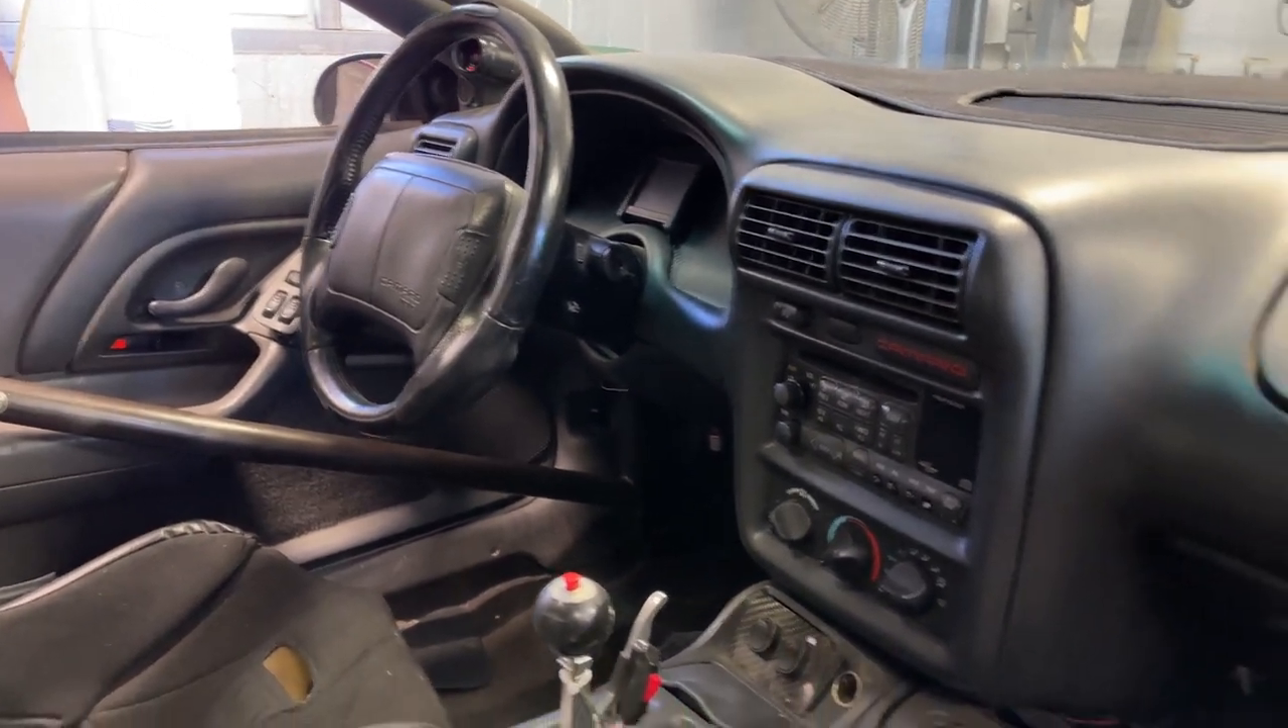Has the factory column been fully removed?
No.